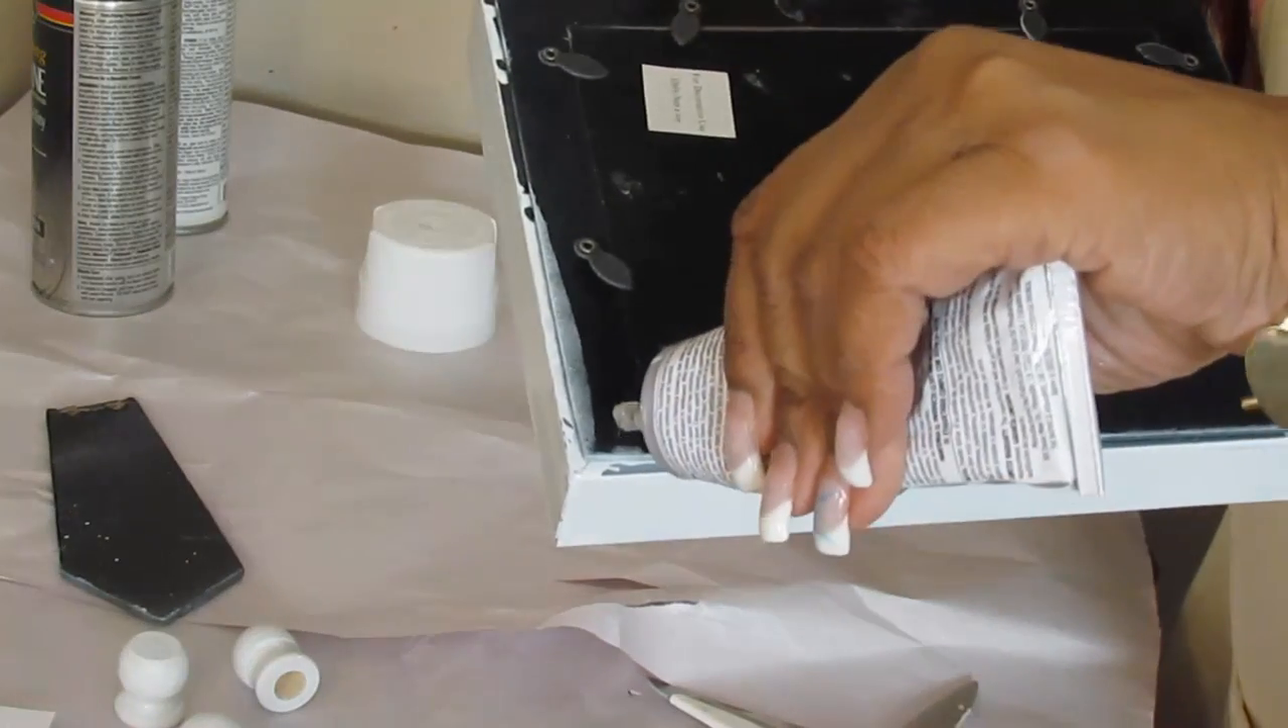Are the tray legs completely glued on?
No.